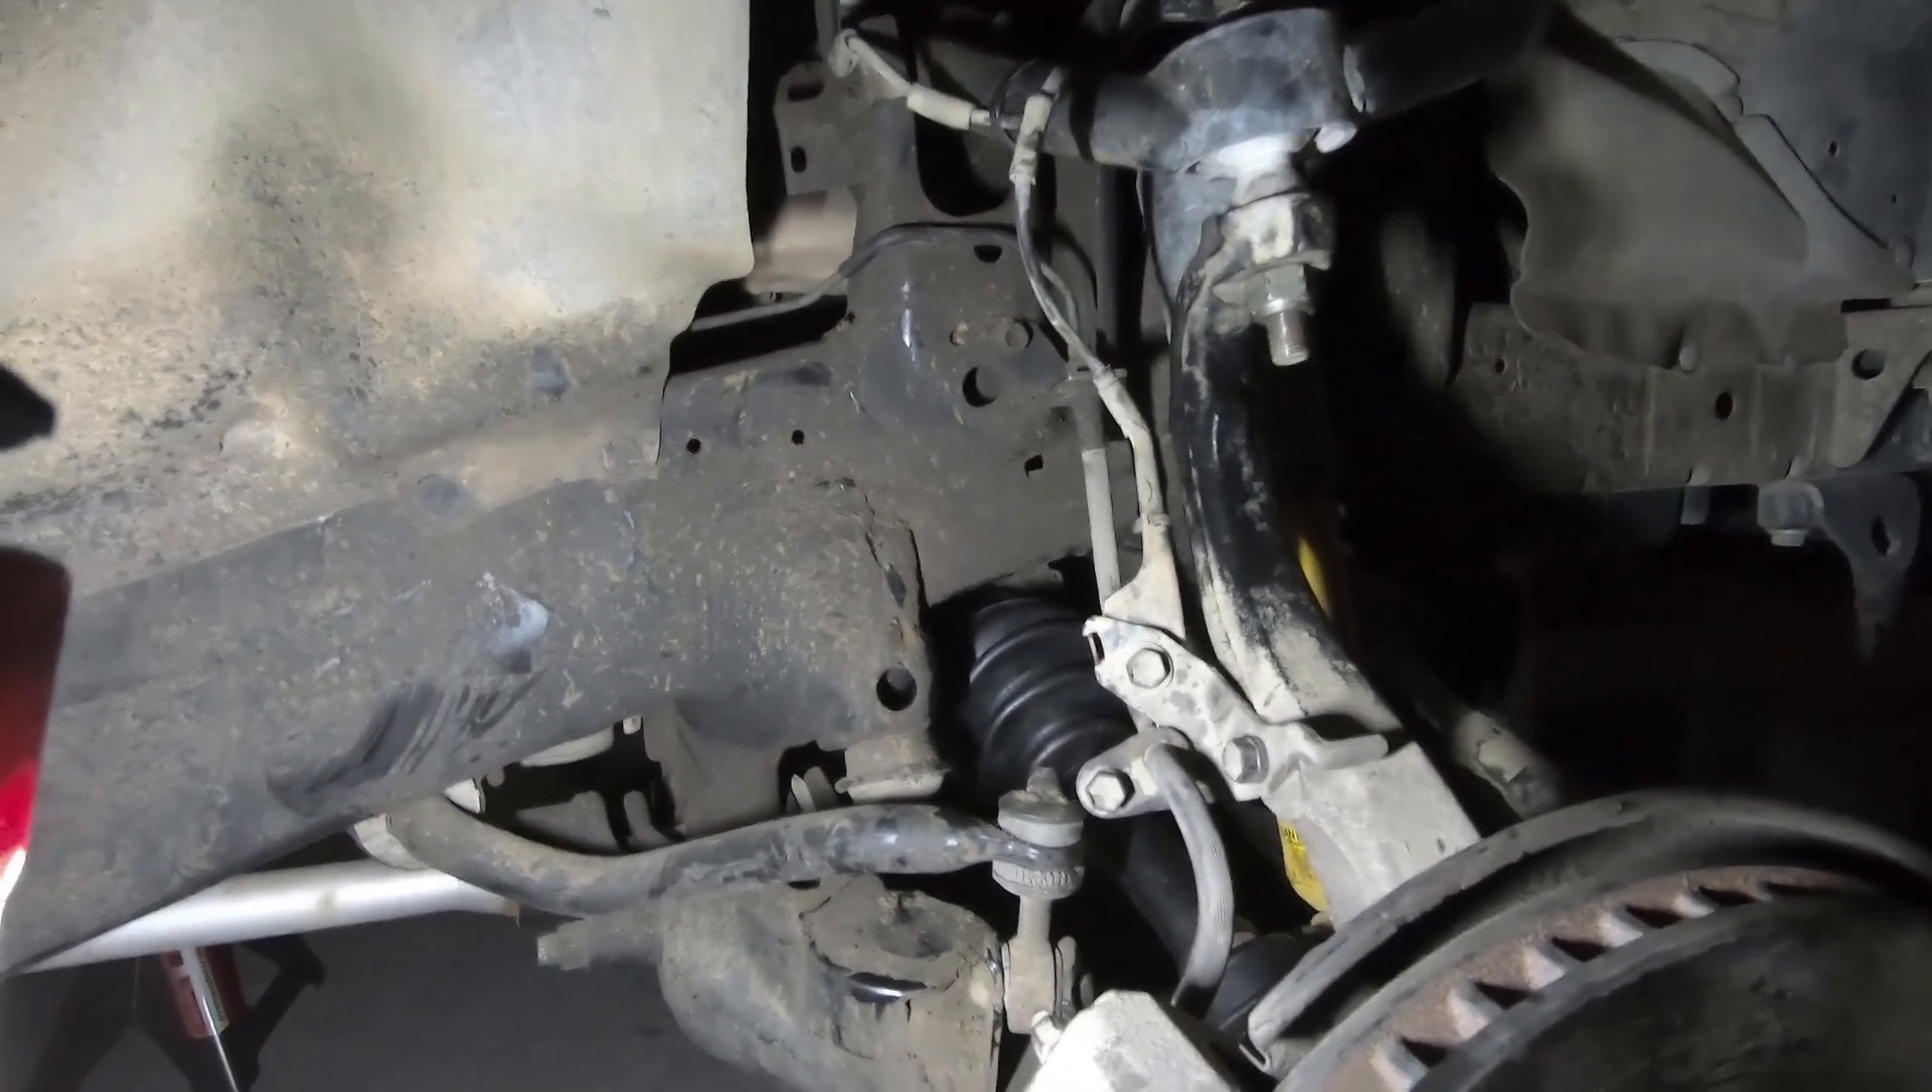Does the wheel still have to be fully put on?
Yes.